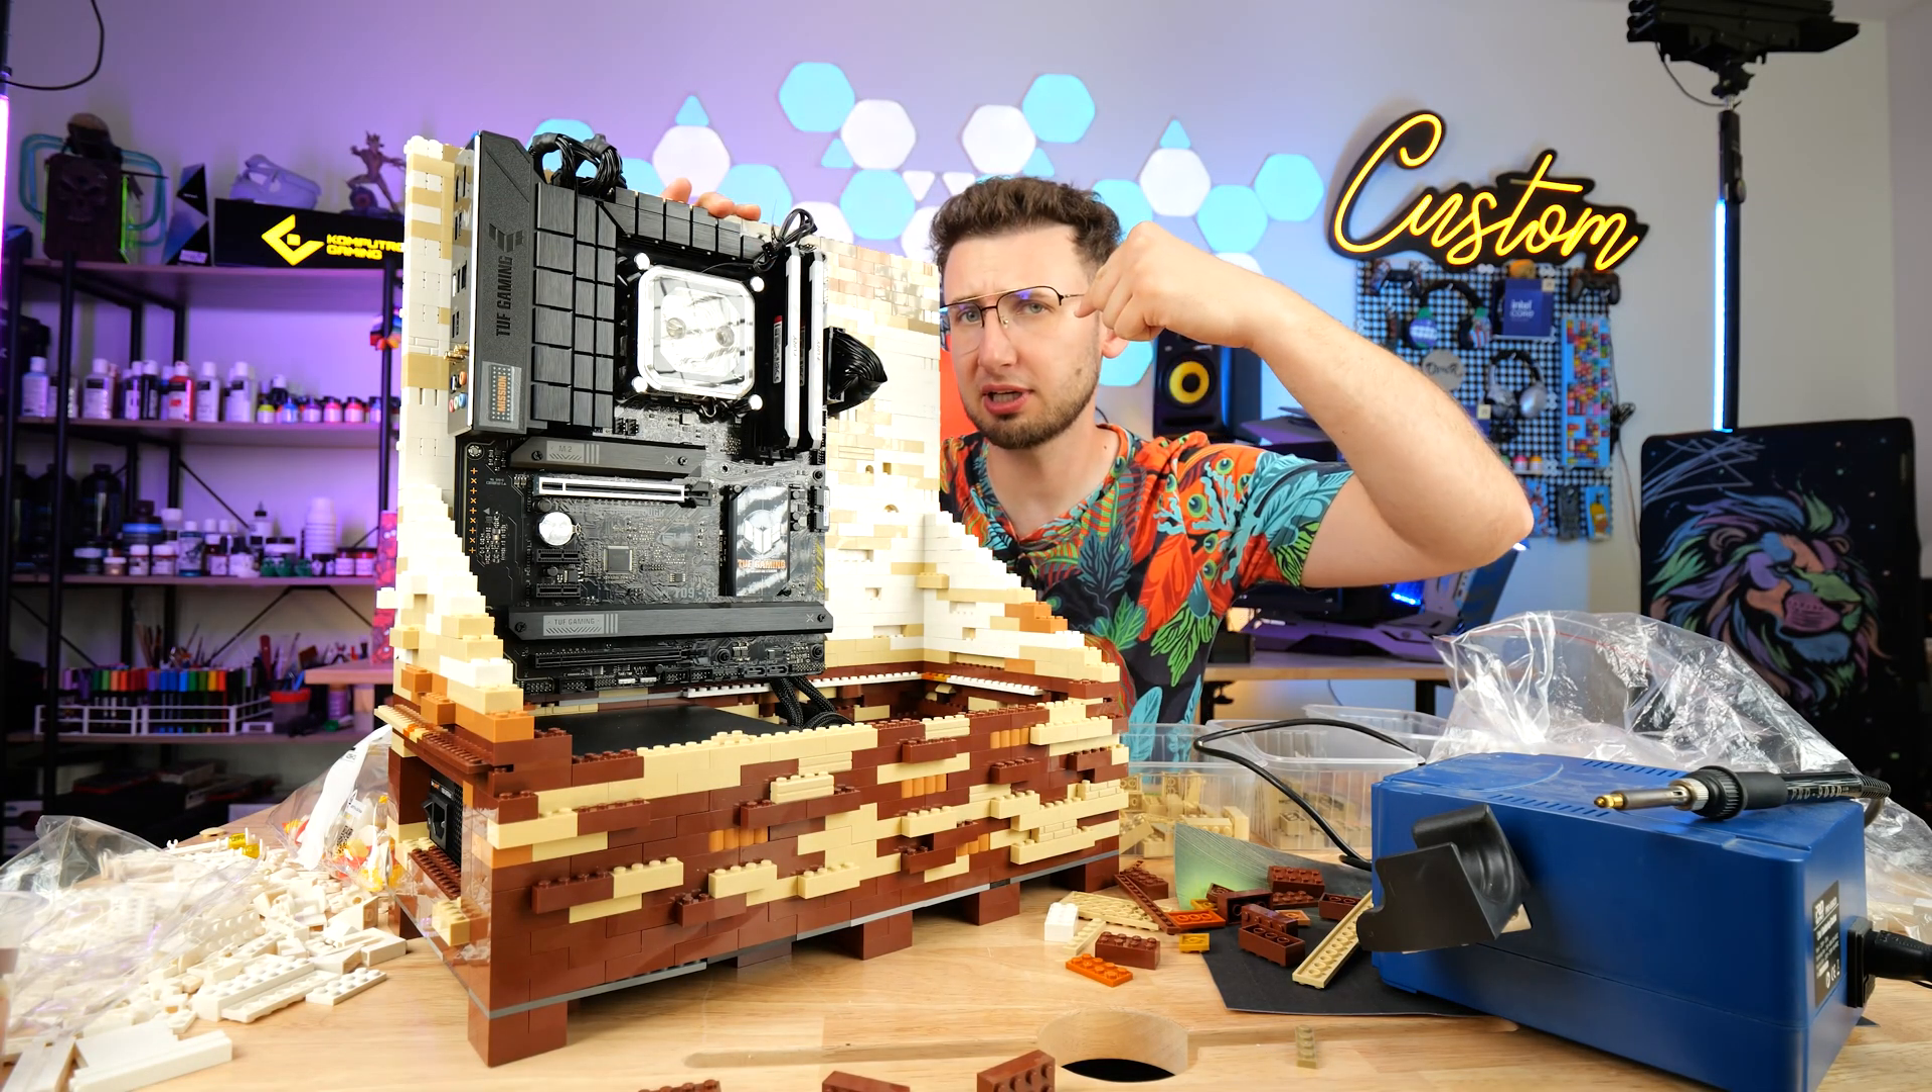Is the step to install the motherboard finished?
Yes.